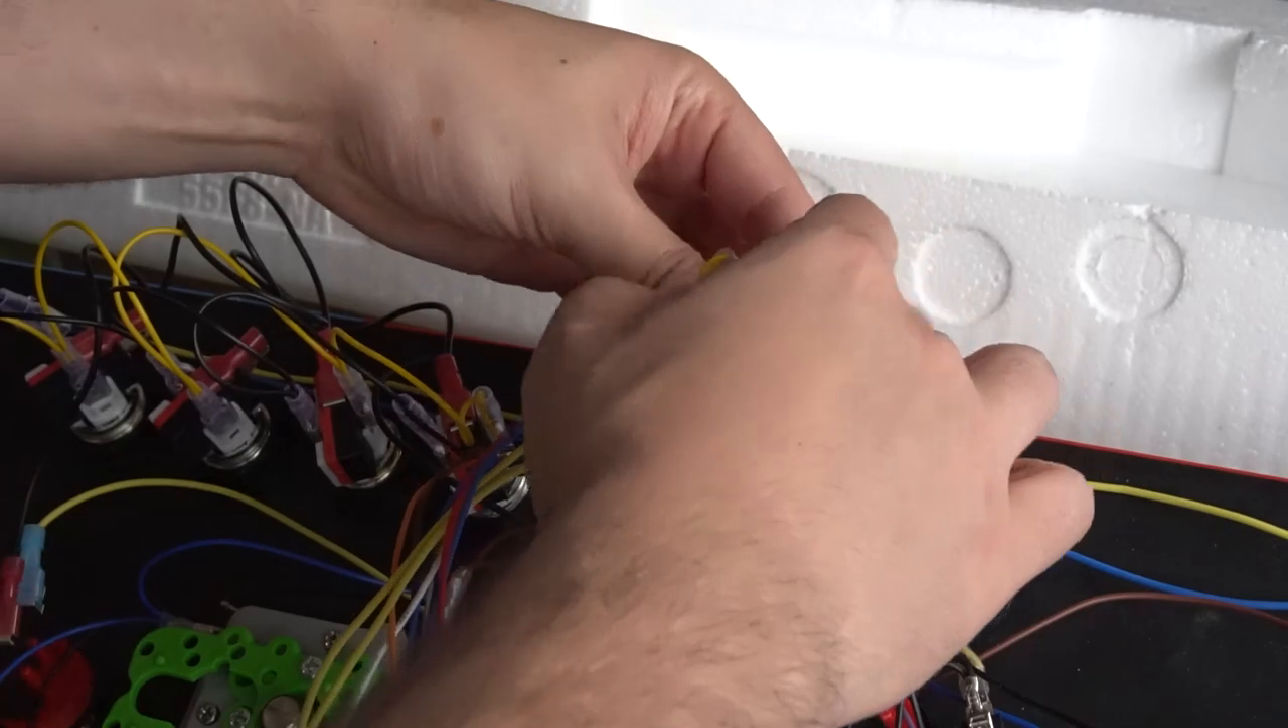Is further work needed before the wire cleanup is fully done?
Yes.